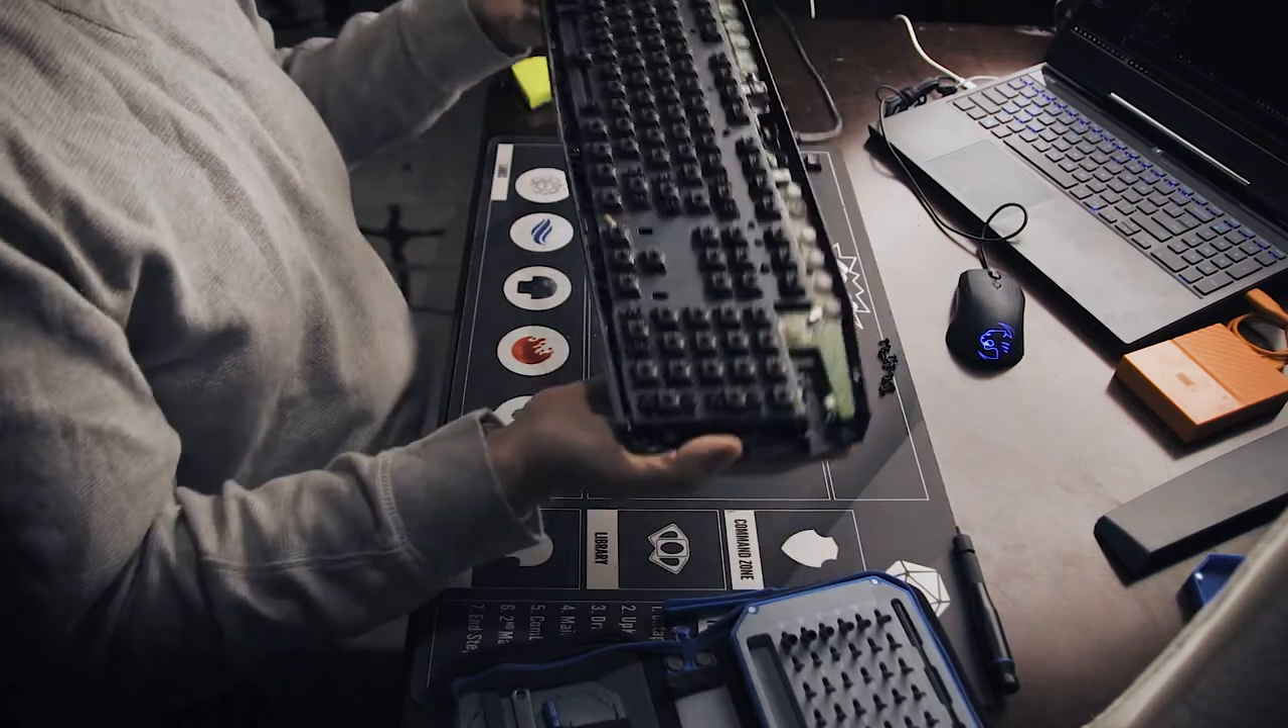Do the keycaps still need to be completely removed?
No.